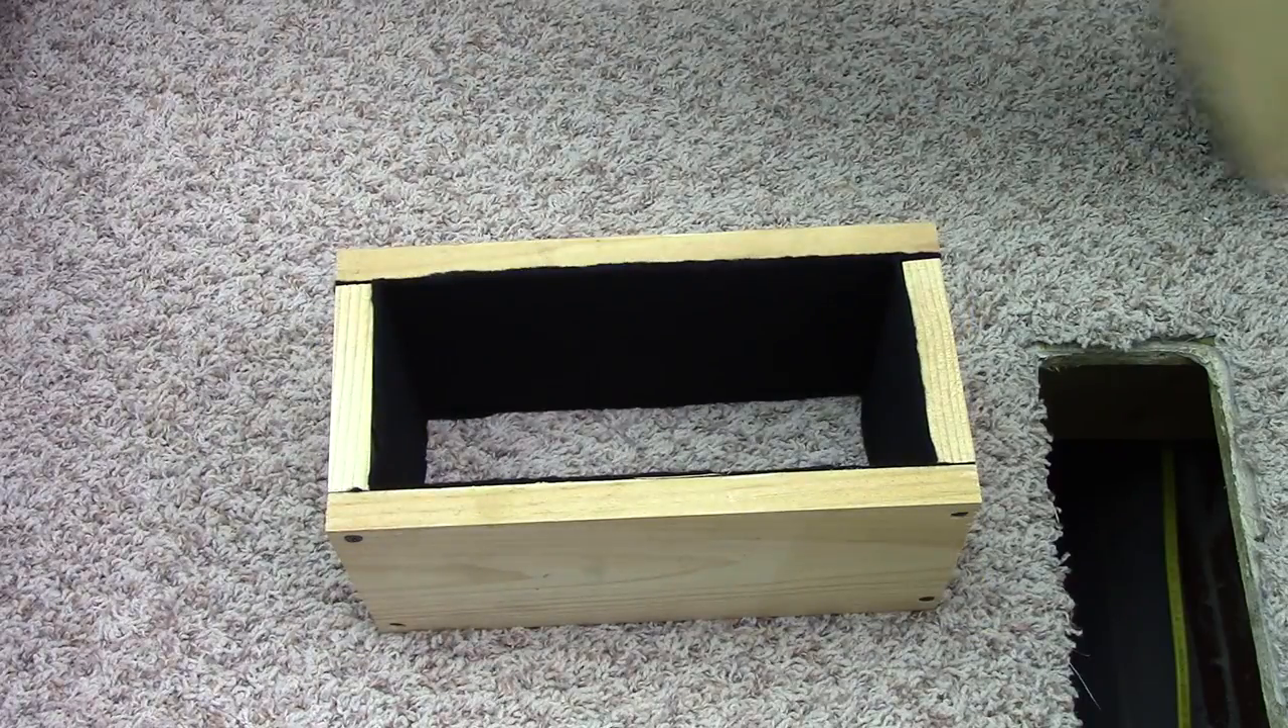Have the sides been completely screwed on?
Yes.